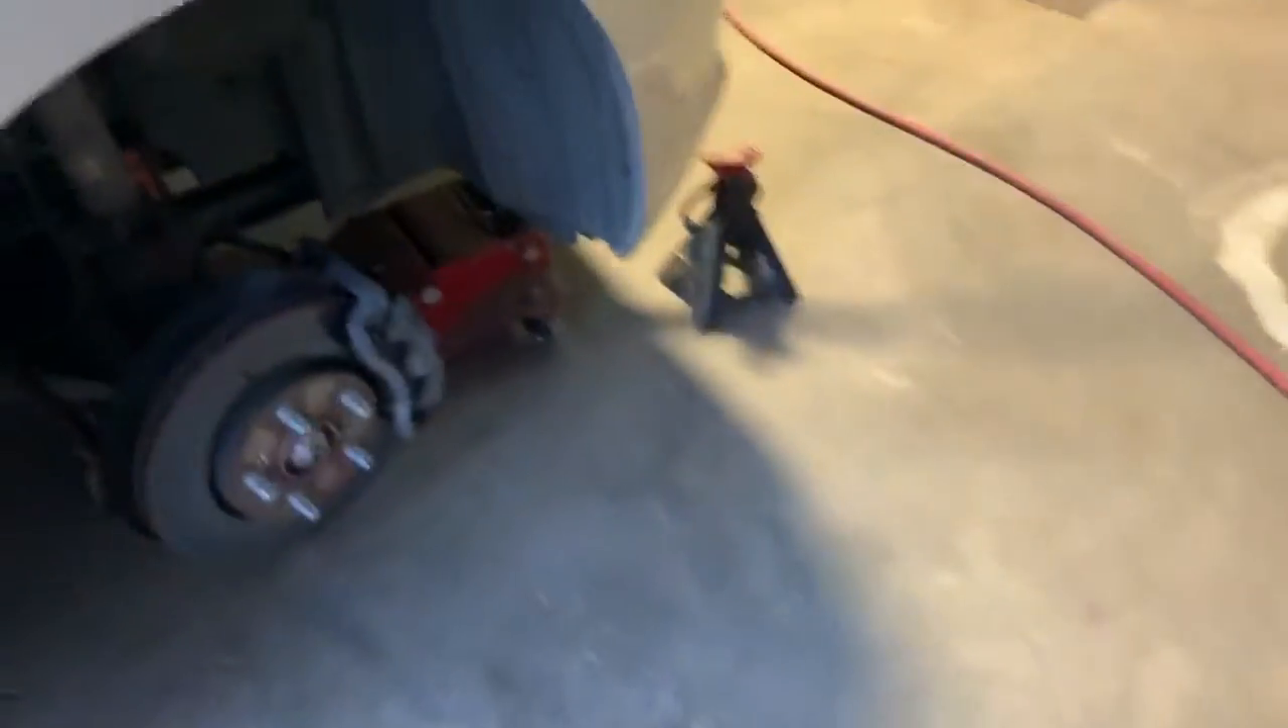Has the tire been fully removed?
Yes.